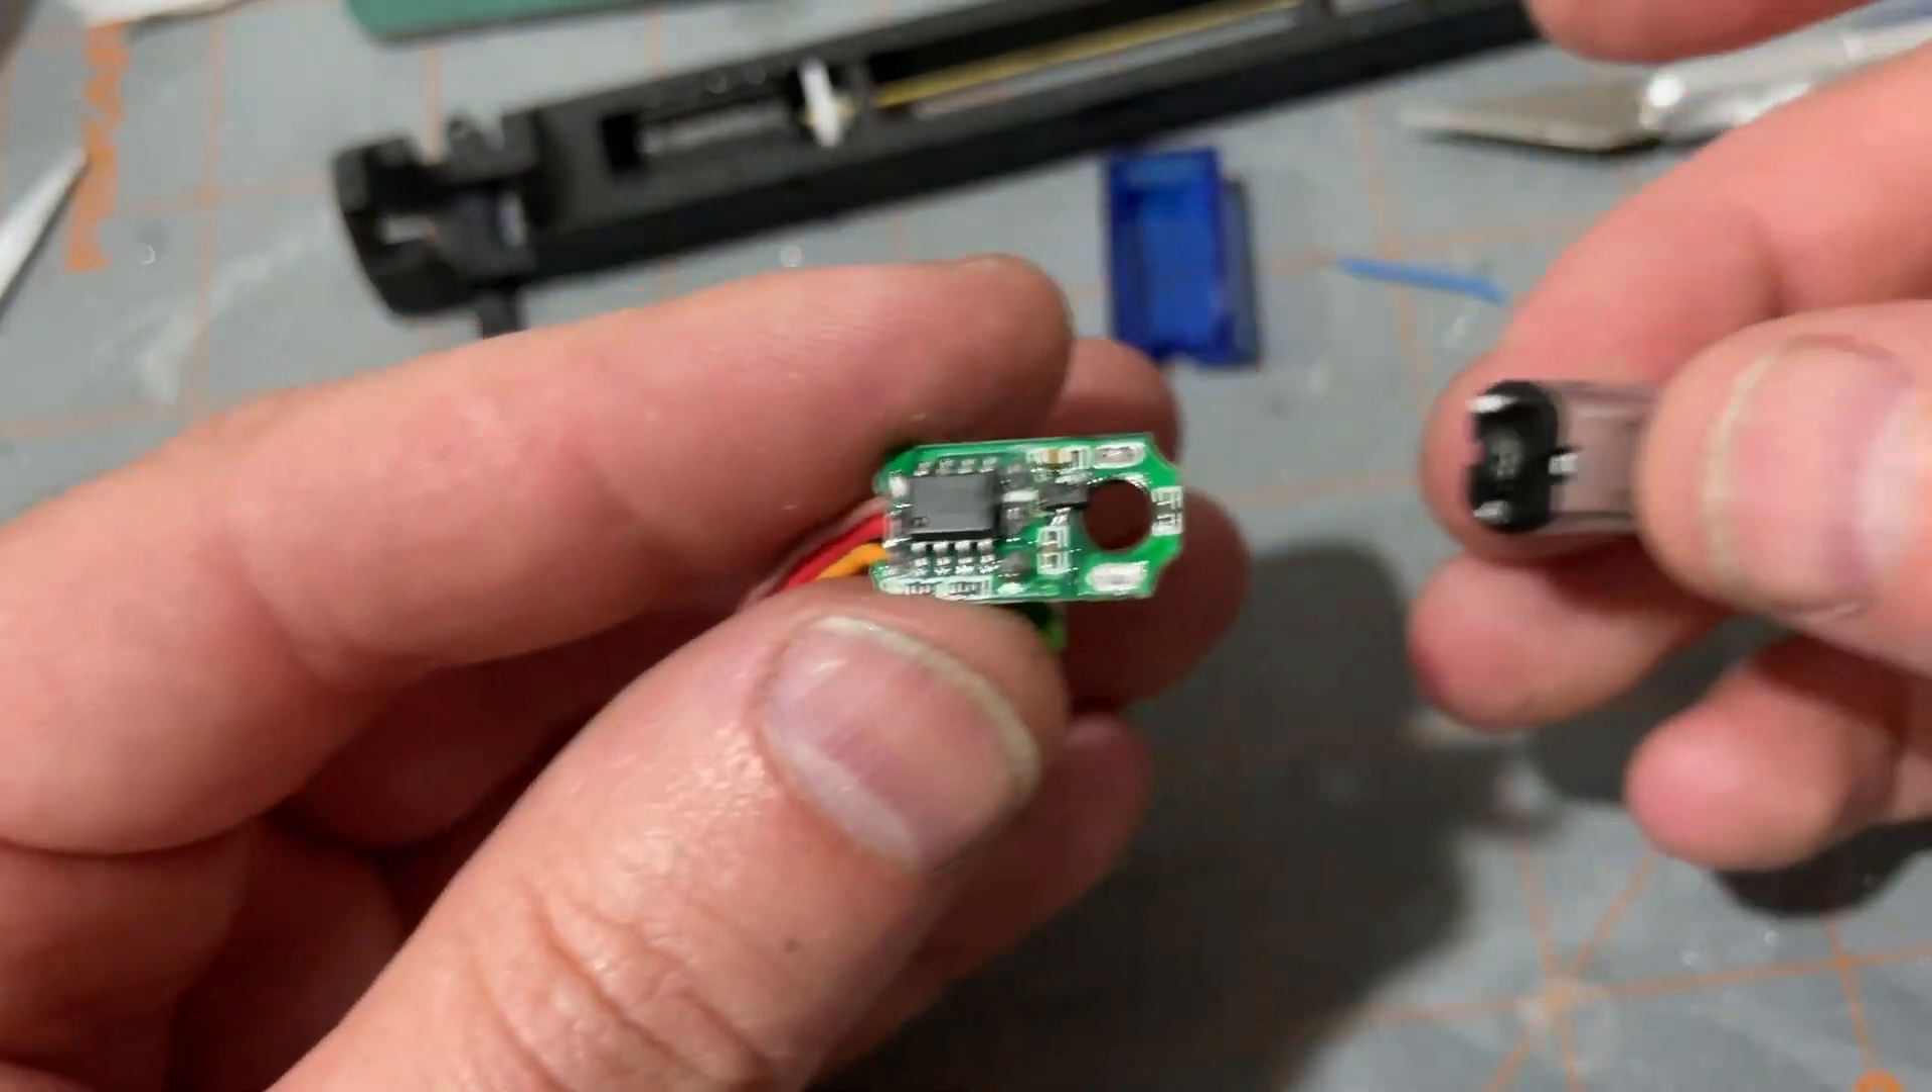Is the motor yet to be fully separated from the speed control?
No.